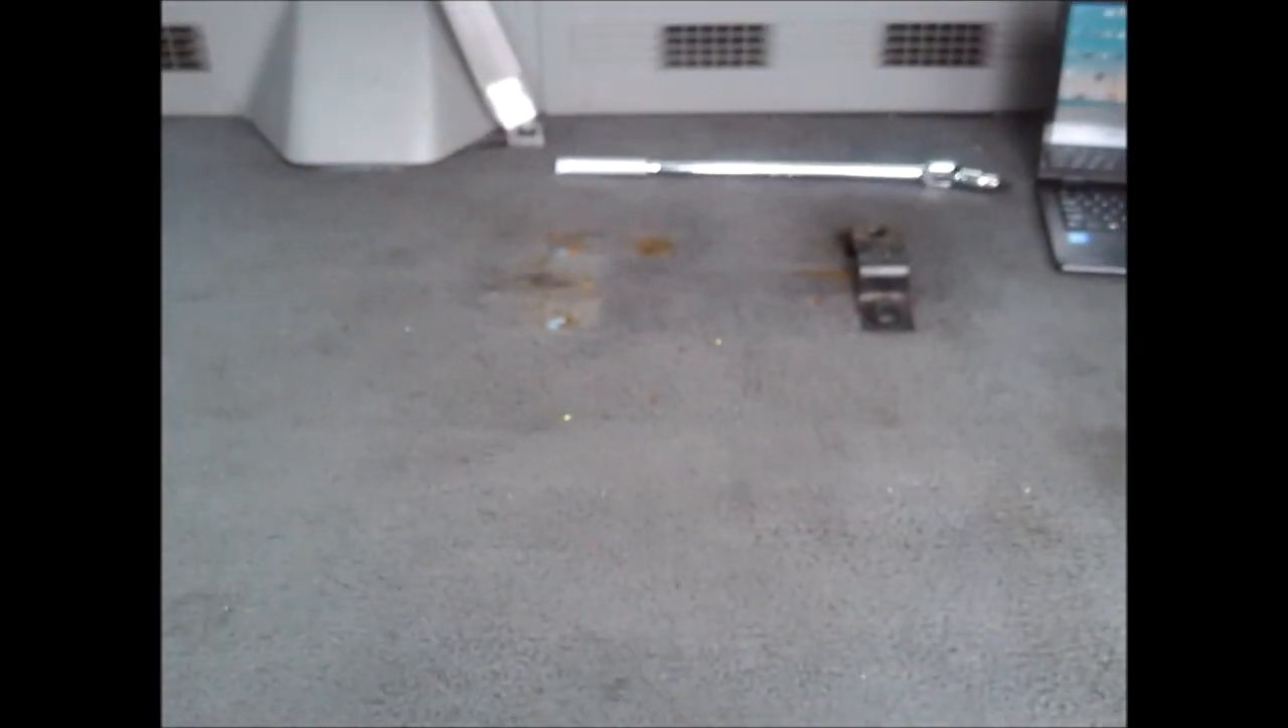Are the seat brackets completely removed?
No.